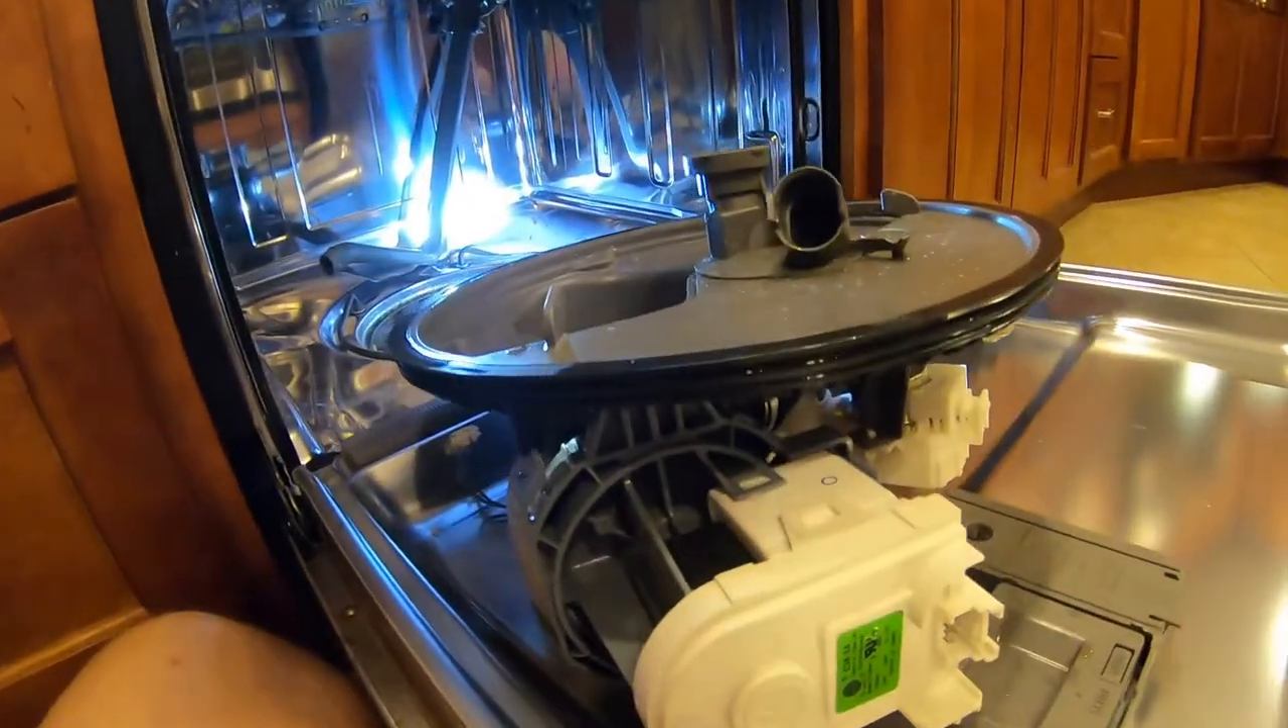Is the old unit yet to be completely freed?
No.